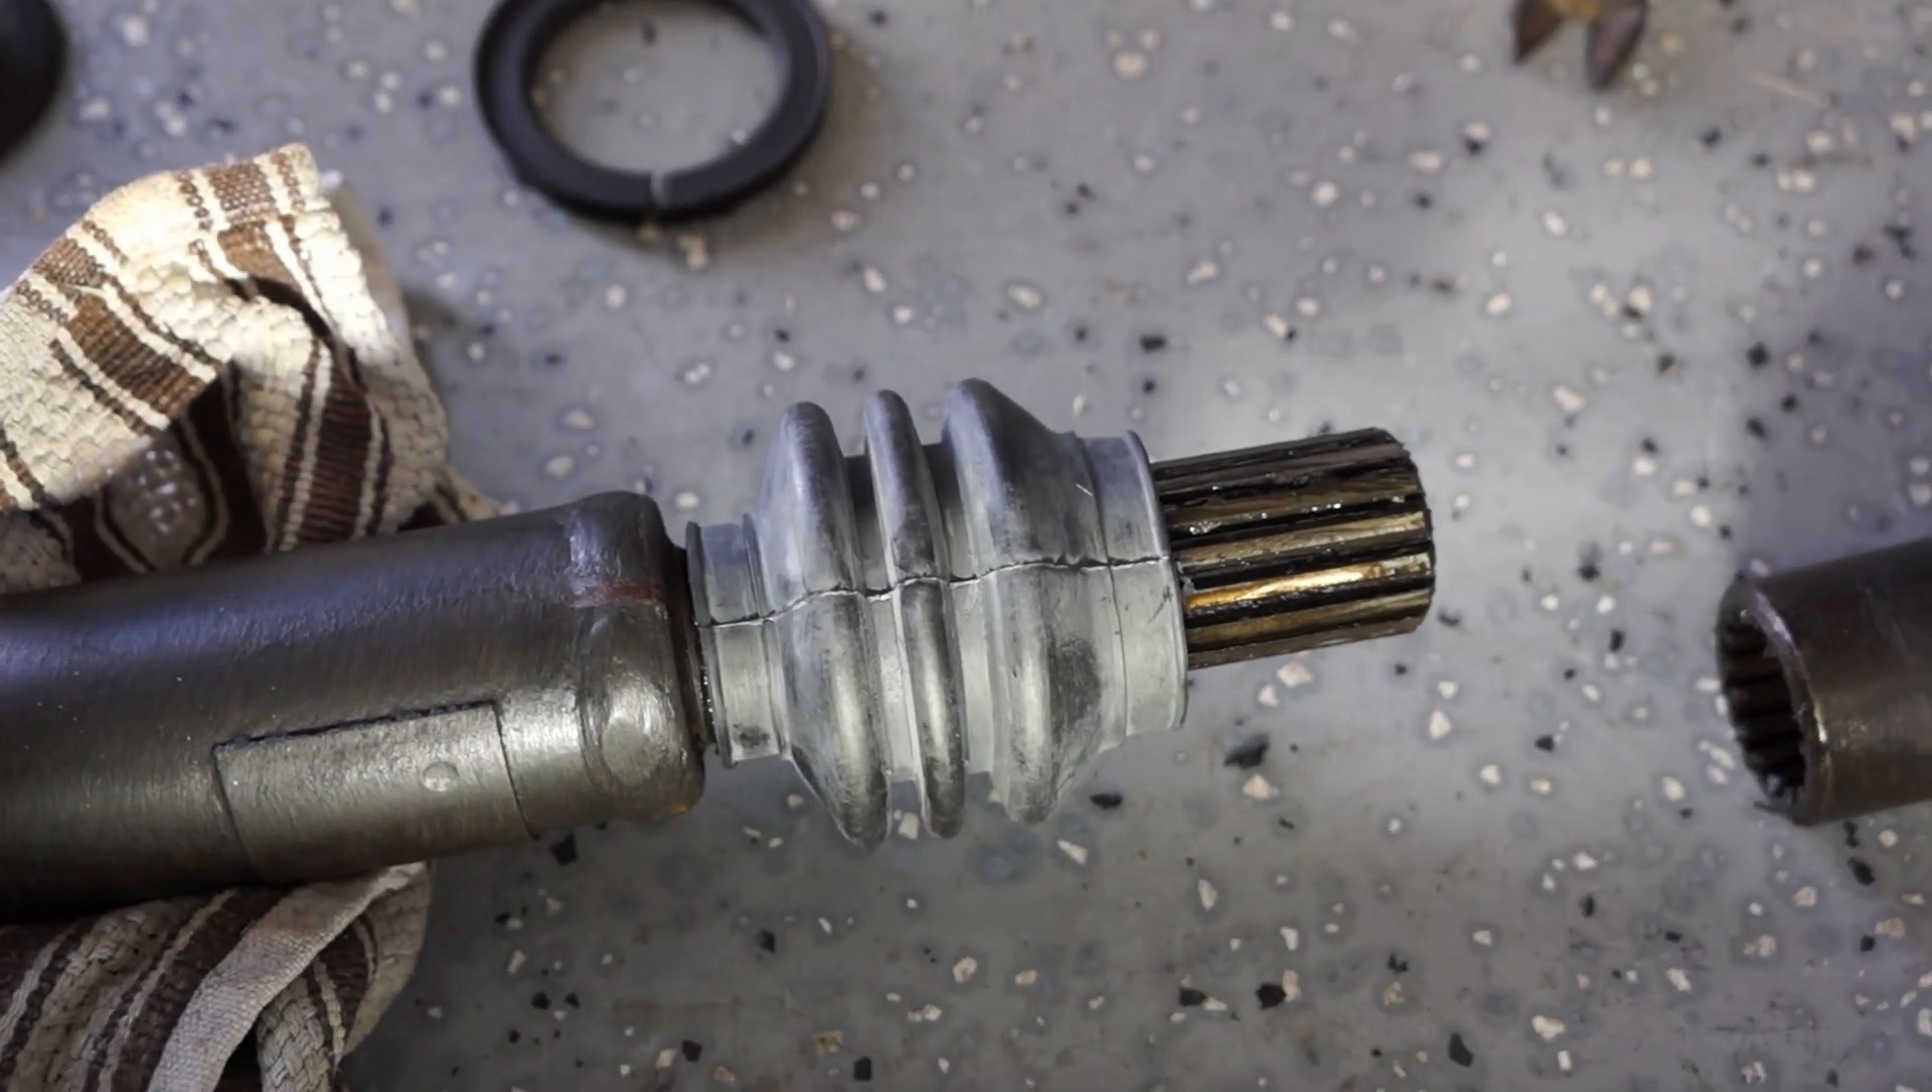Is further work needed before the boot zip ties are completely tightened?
Yes.